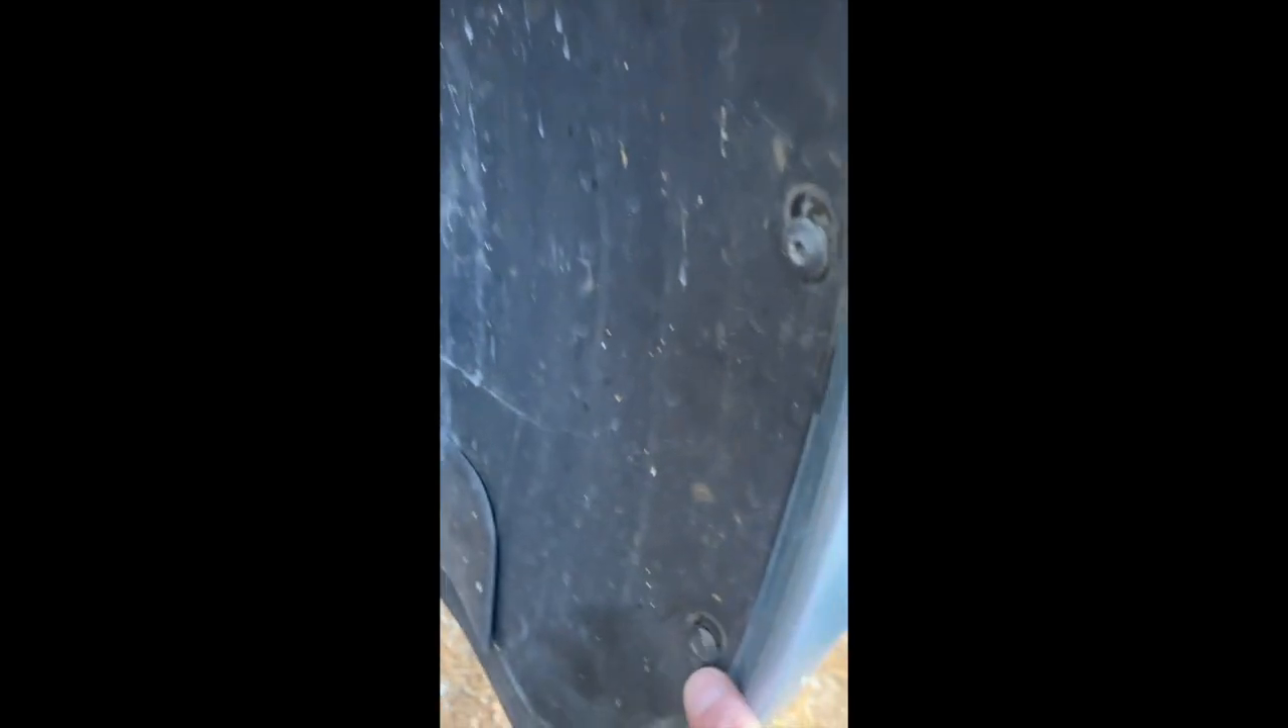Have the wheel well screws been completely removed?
No.